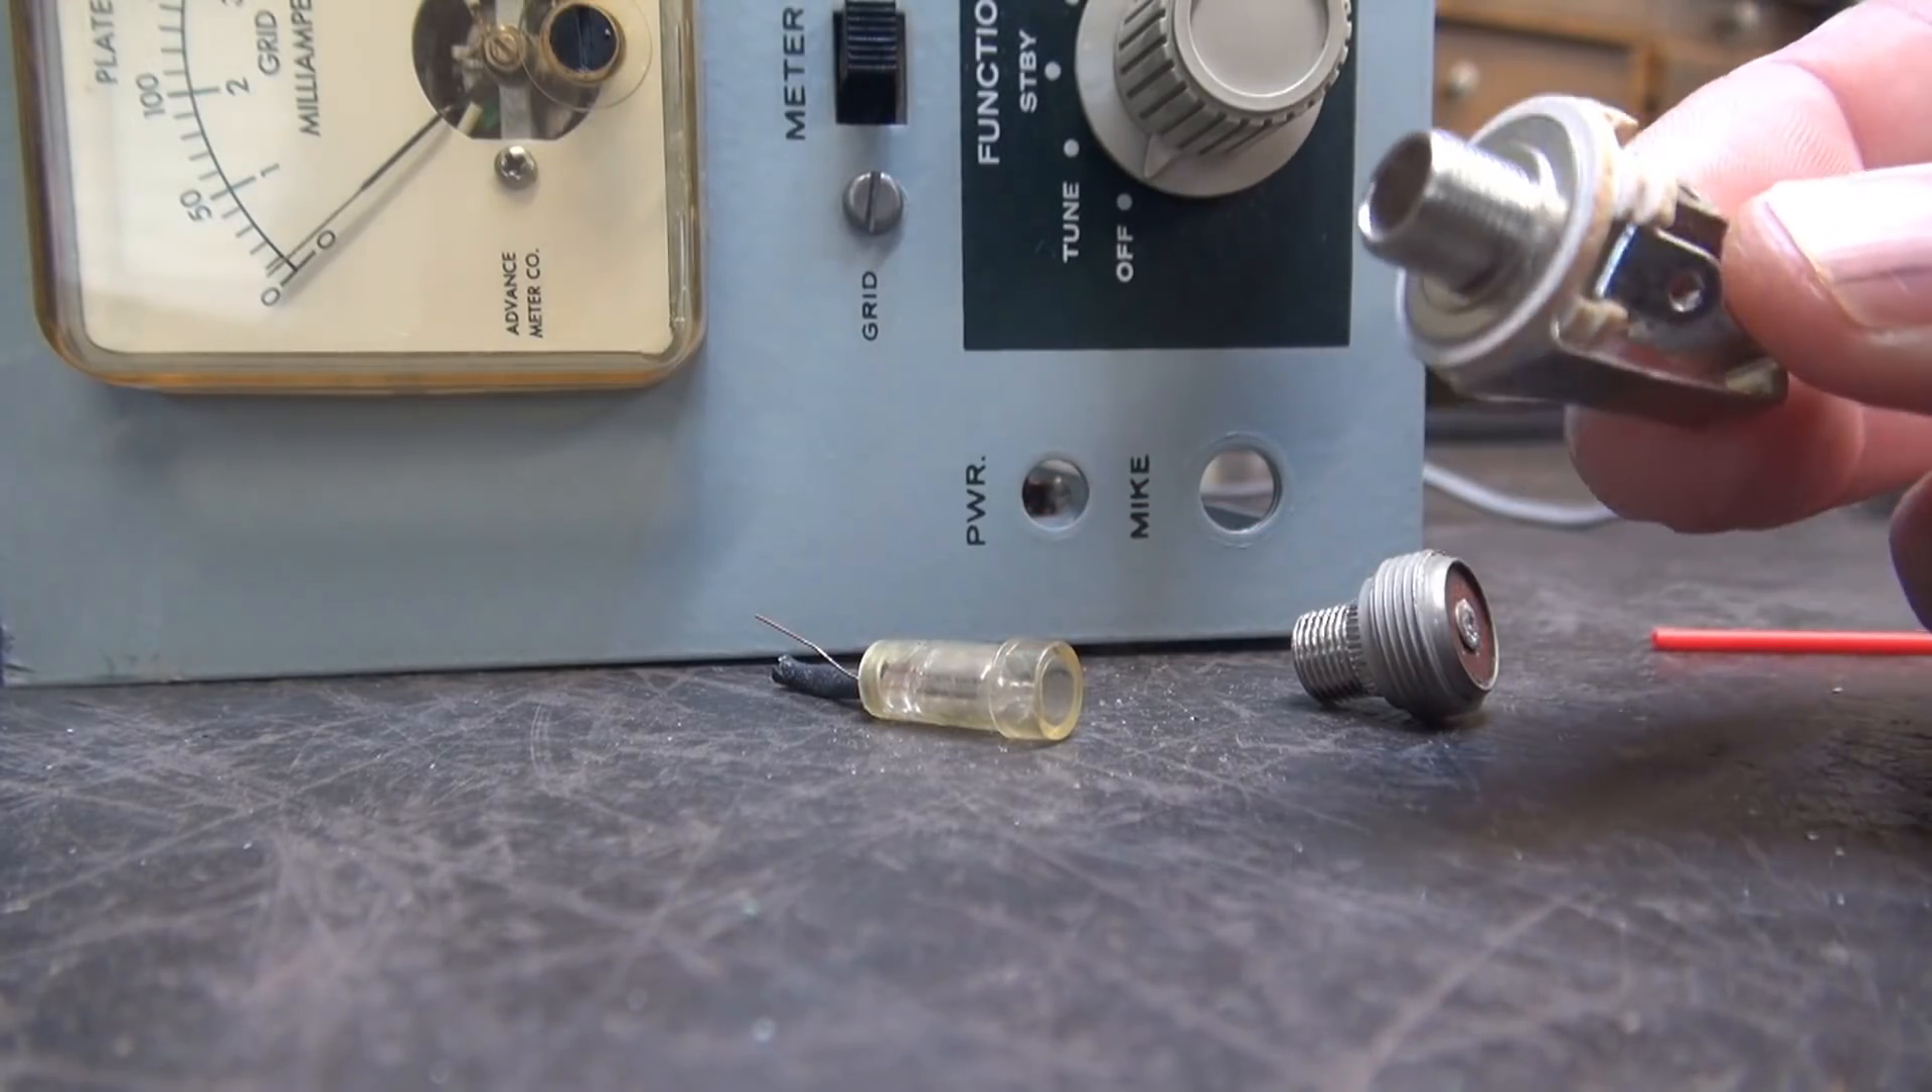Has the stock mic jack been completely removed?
Yes.